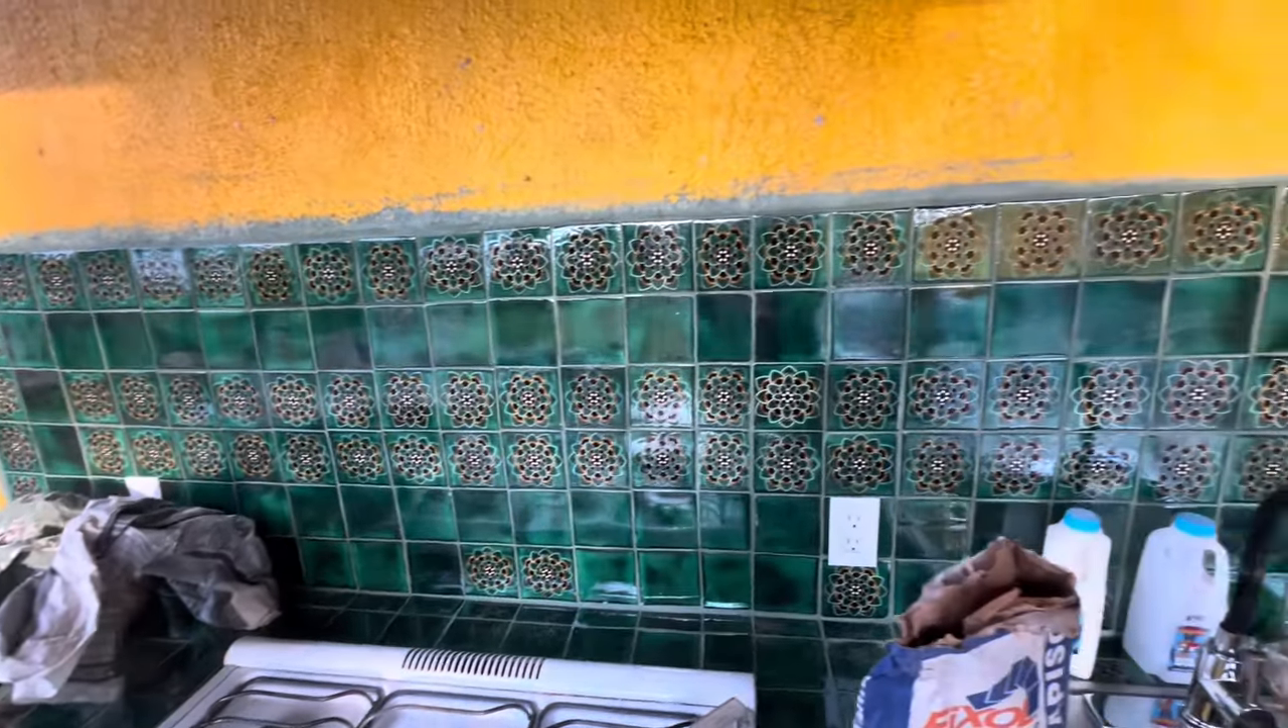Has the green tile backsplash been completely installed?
Yes.